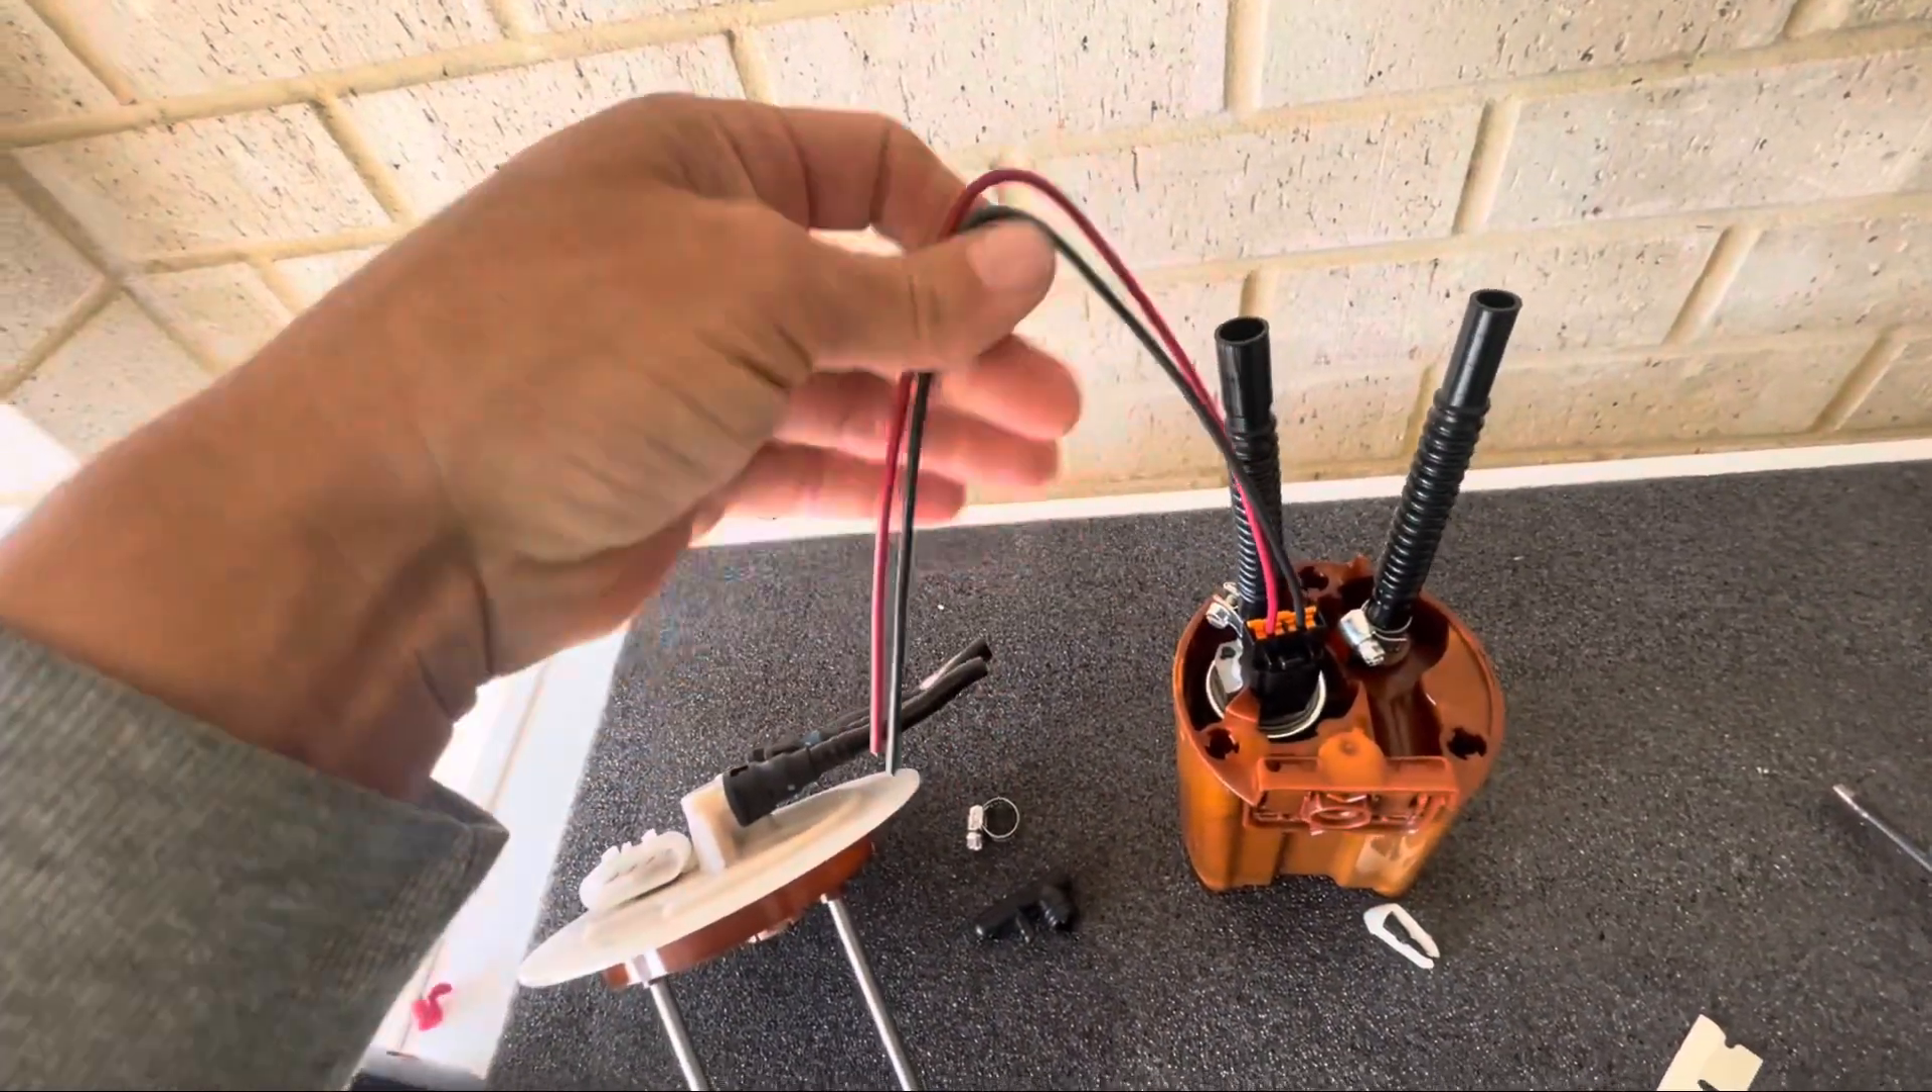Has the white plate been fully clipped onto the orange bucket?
No.